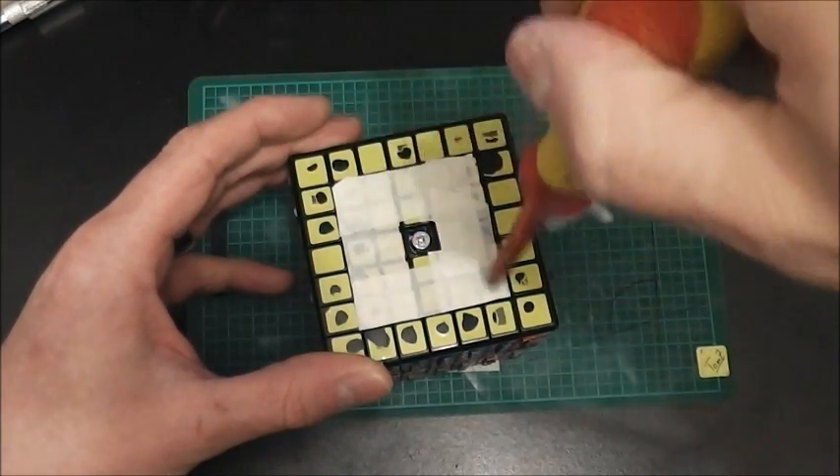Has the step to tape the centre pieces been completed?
Yes.